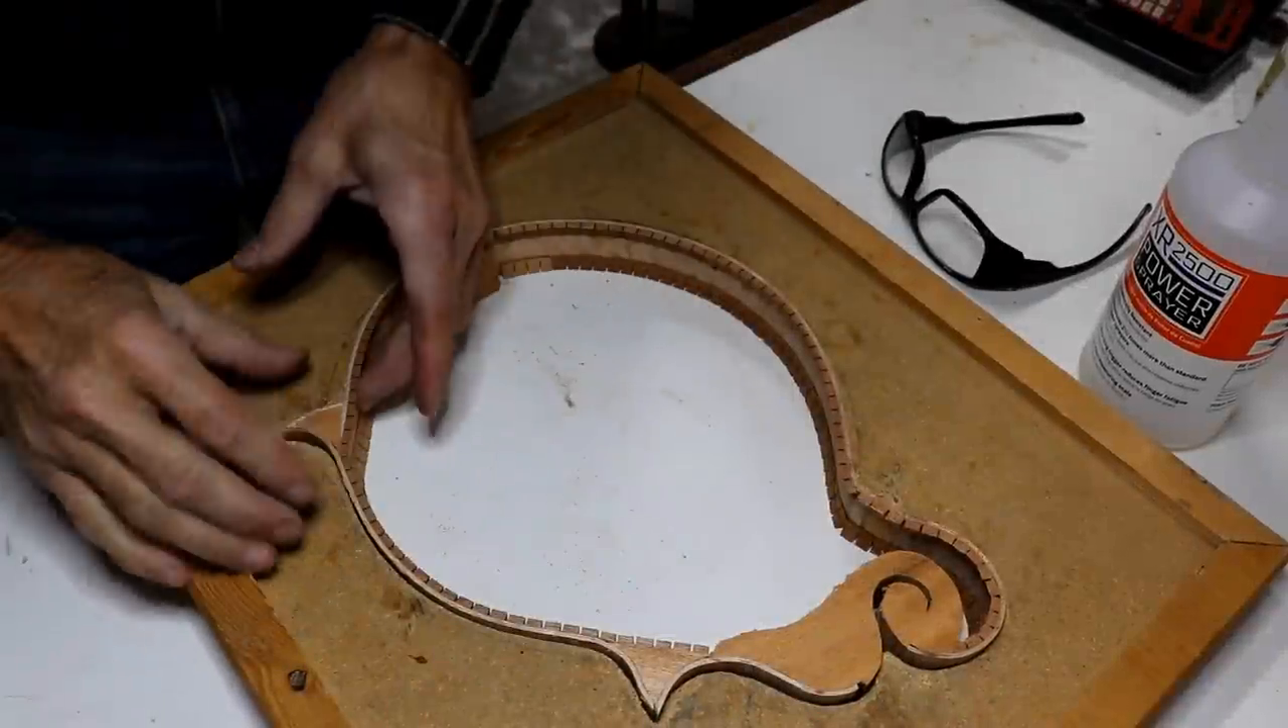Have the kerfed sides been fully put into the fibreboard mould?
Yes.